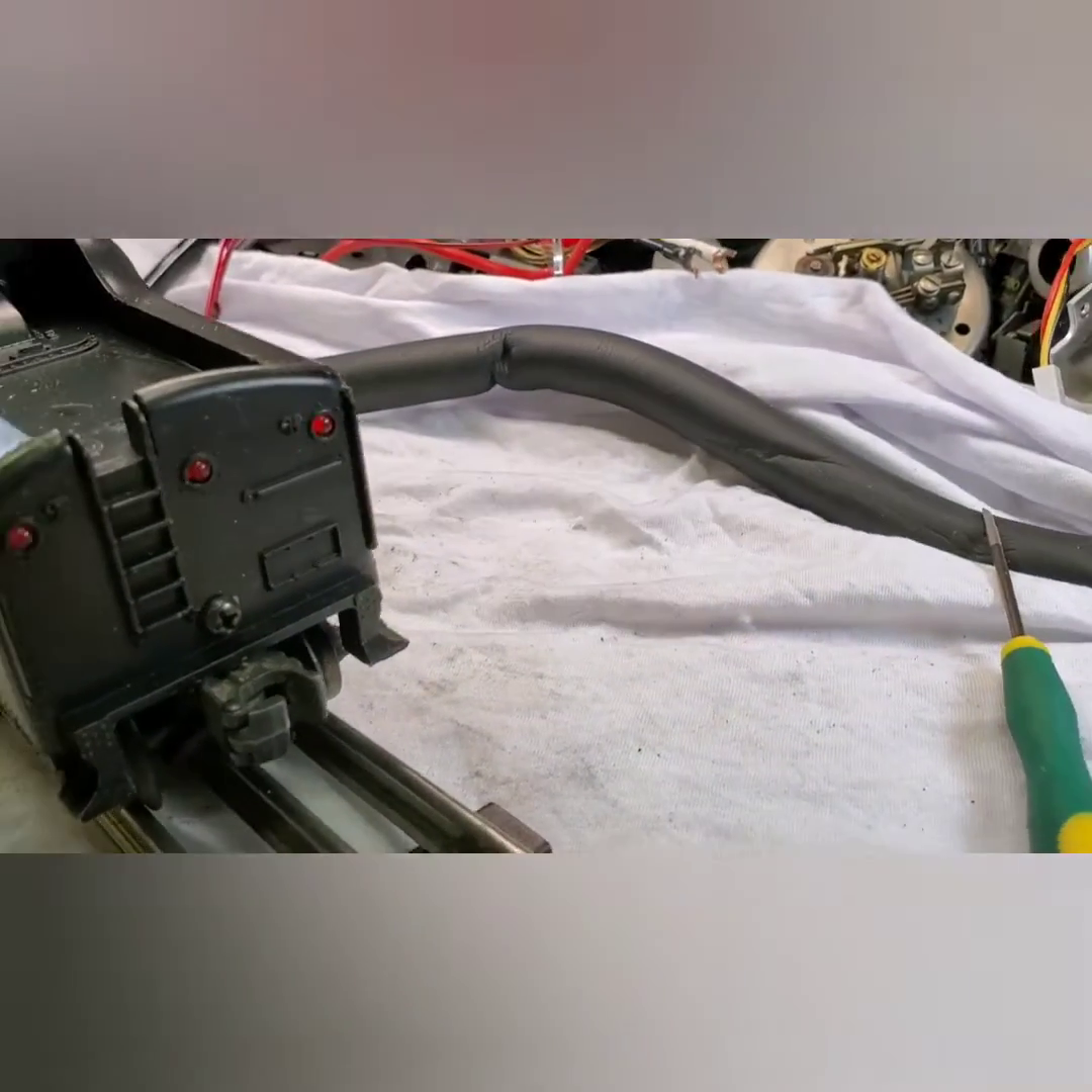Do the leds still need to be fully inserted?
No.